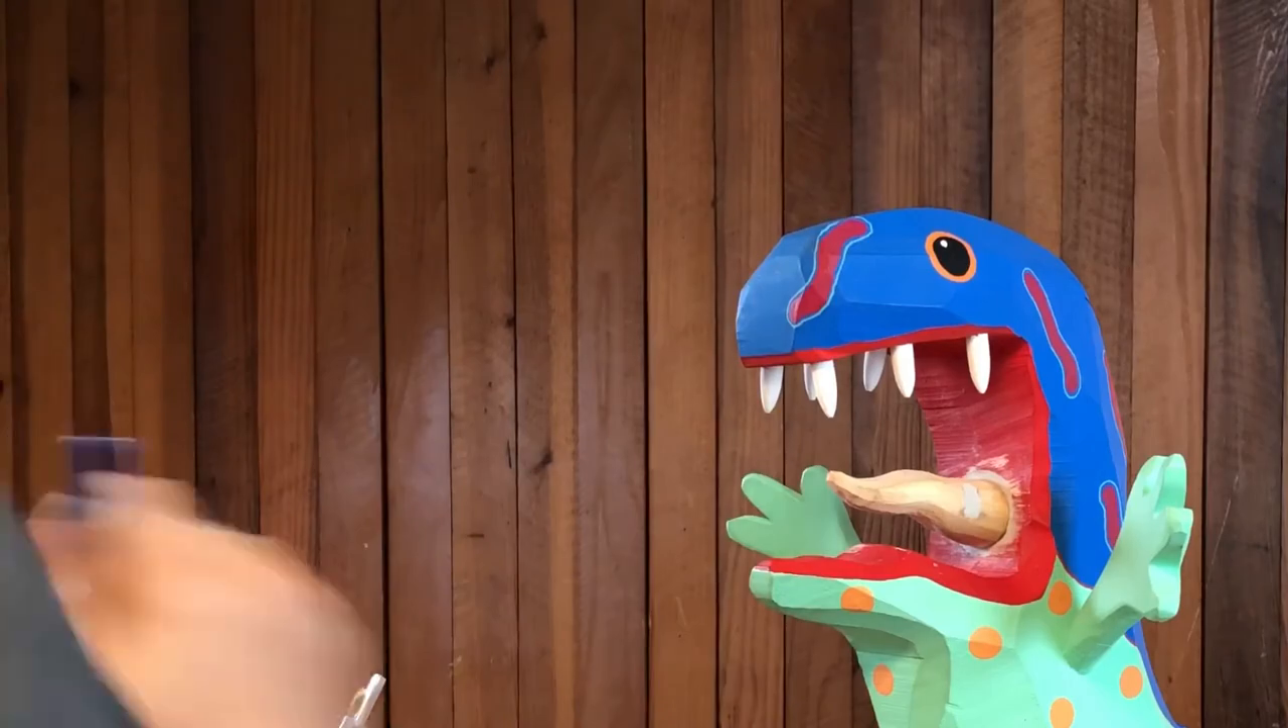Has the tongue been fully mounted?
Yes.